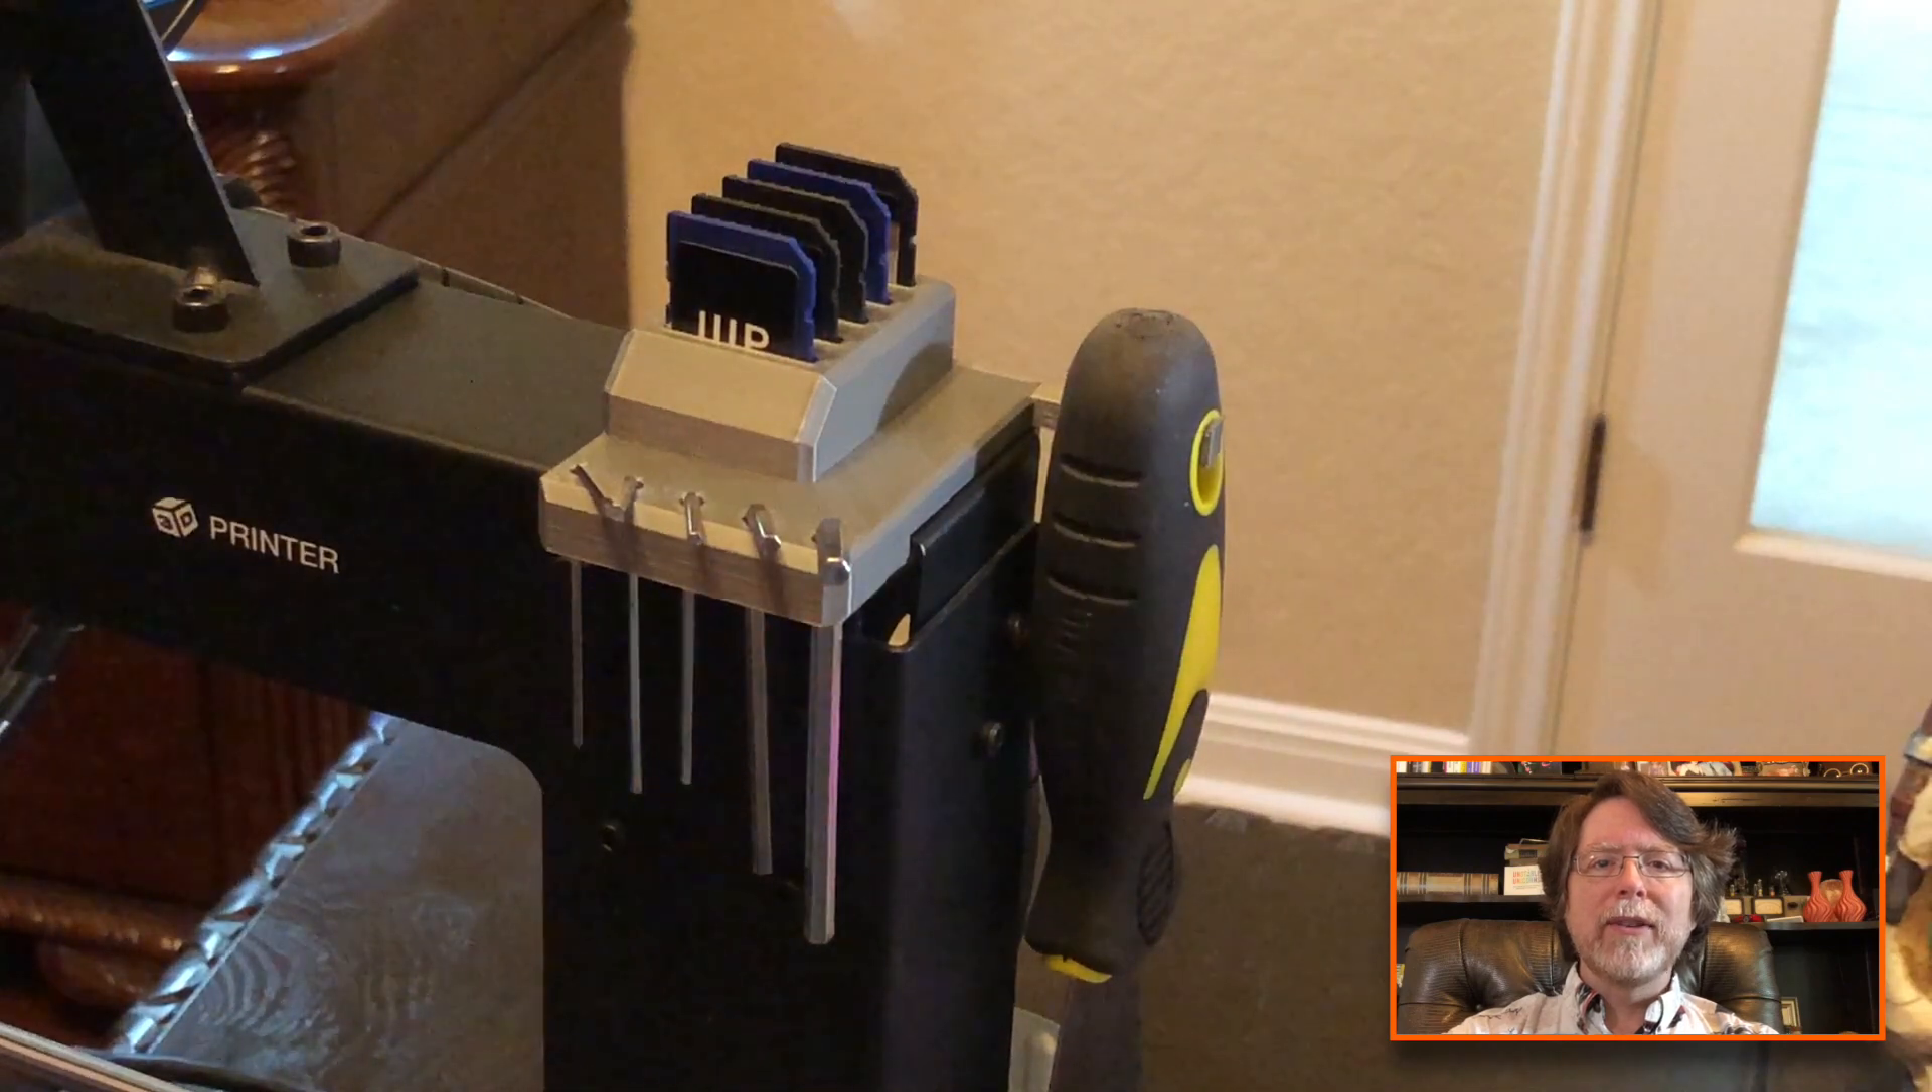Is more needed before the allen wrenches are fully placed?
No.